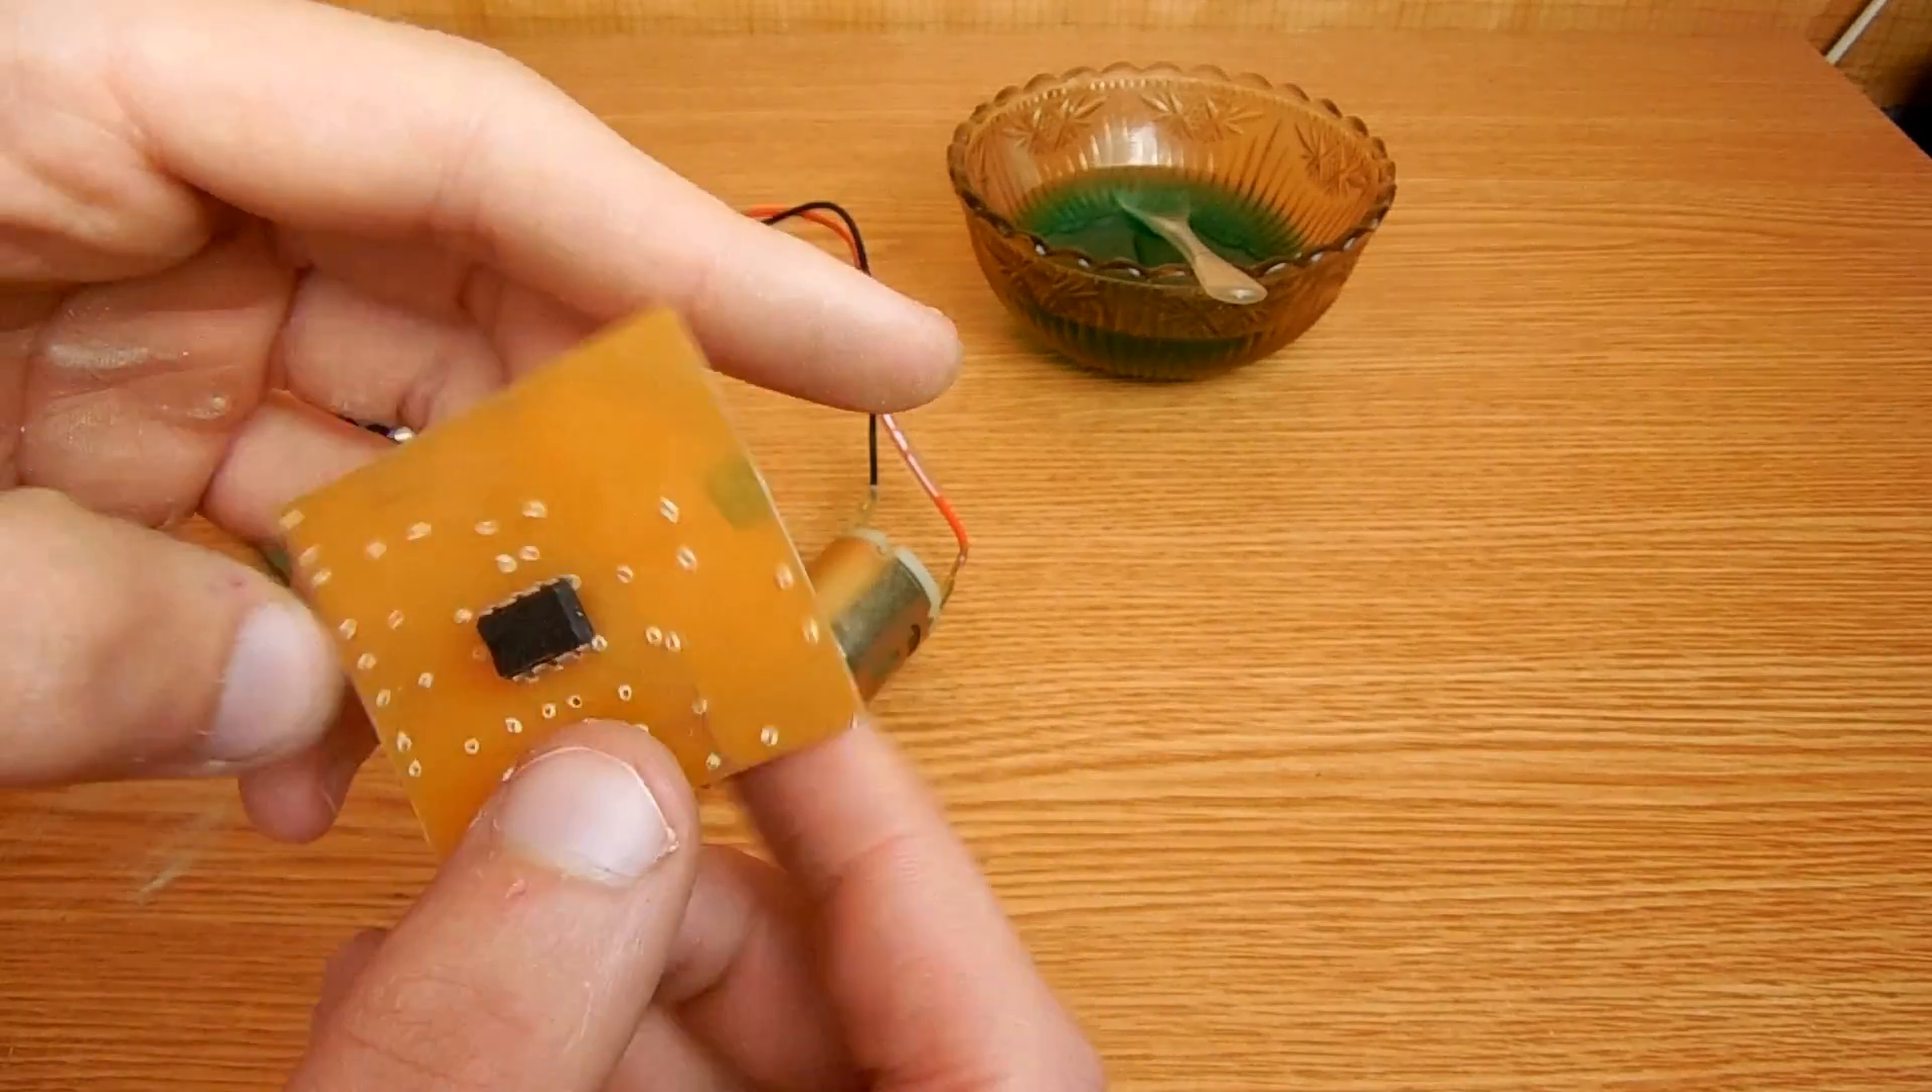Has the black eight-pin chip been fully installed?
Yes.